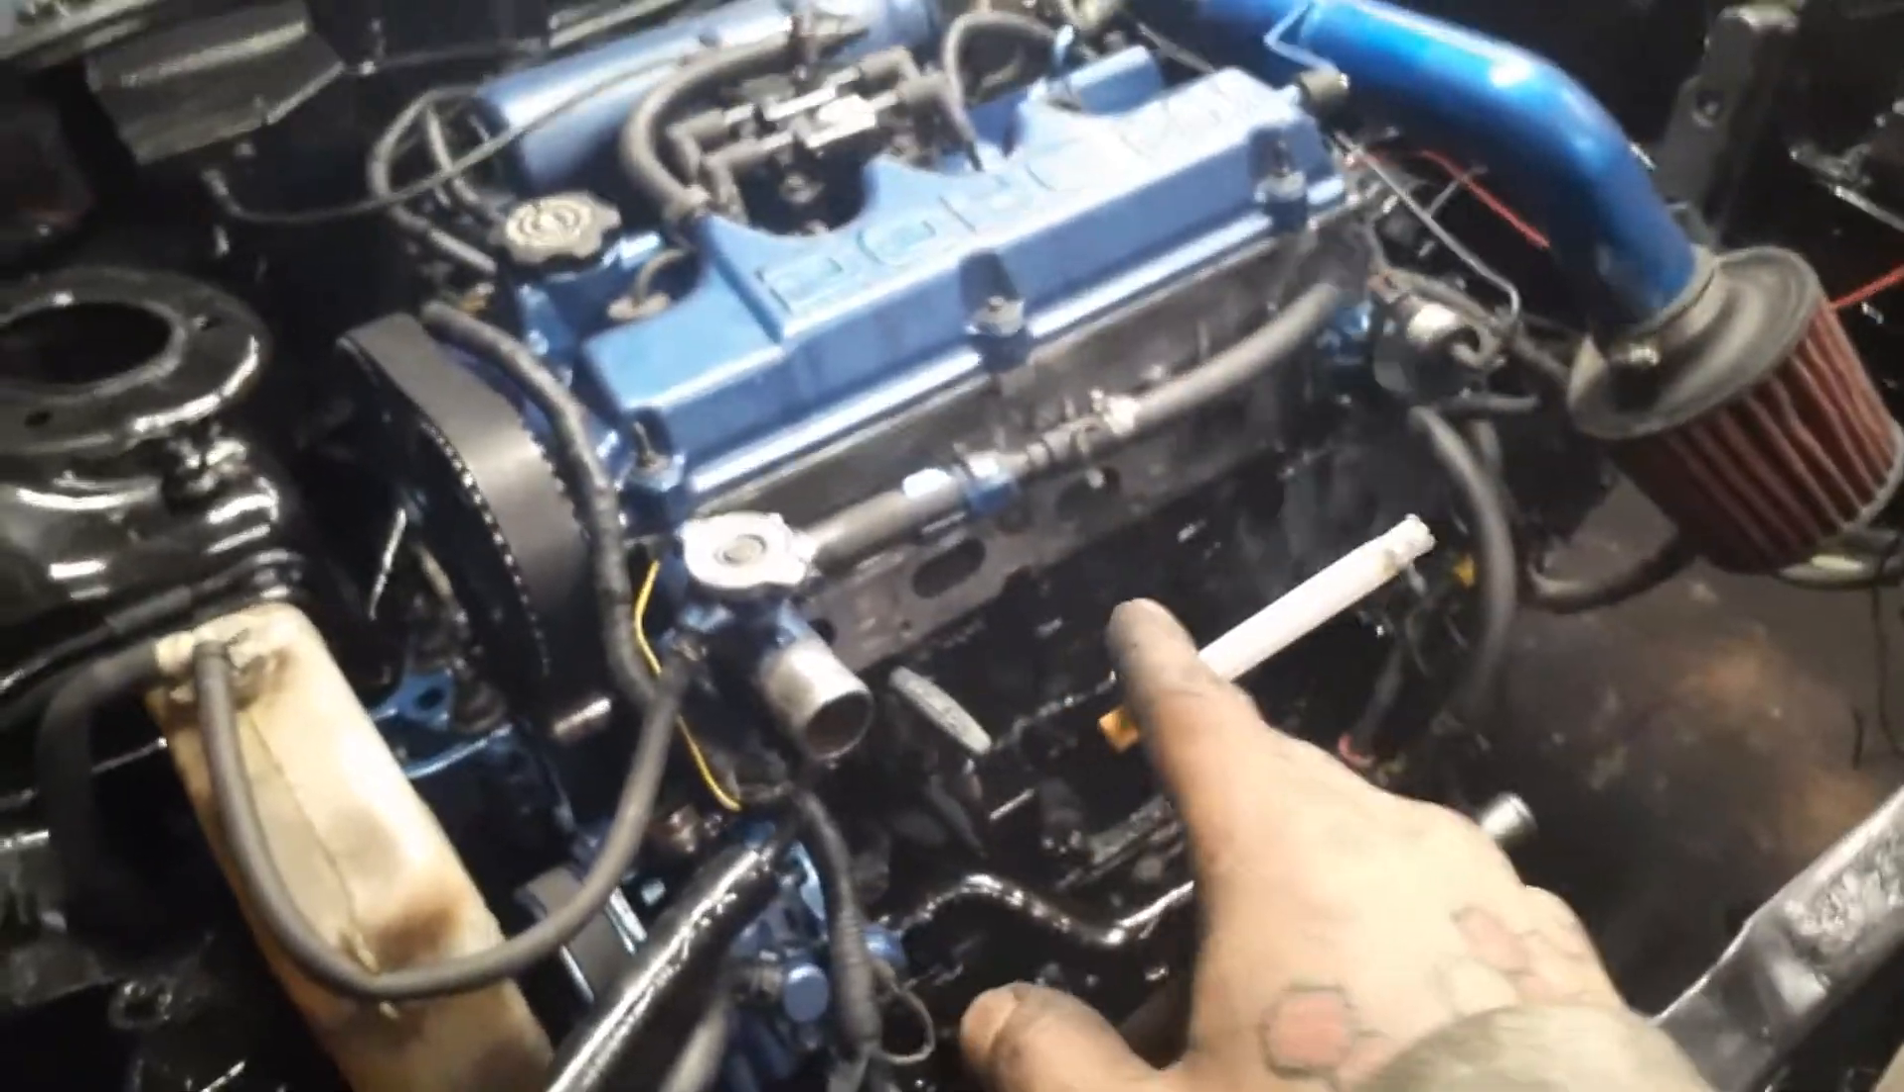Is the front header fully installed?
No.